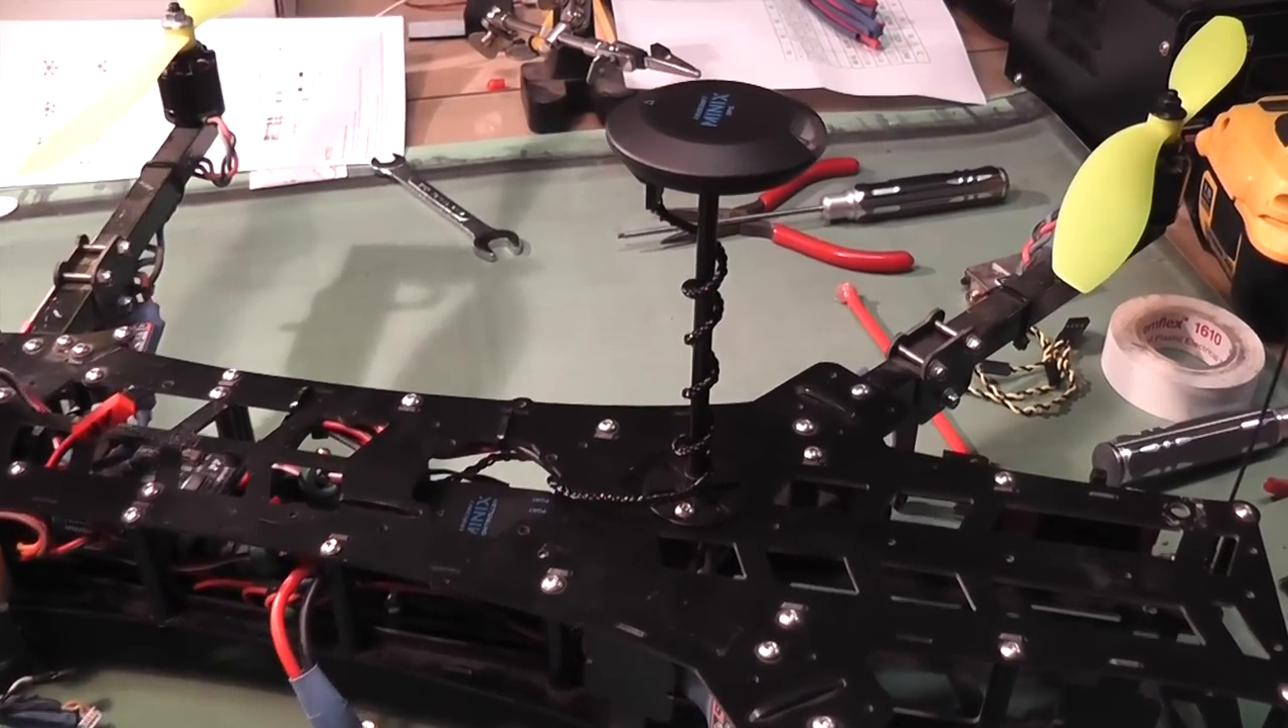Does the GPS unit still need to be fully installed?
No.